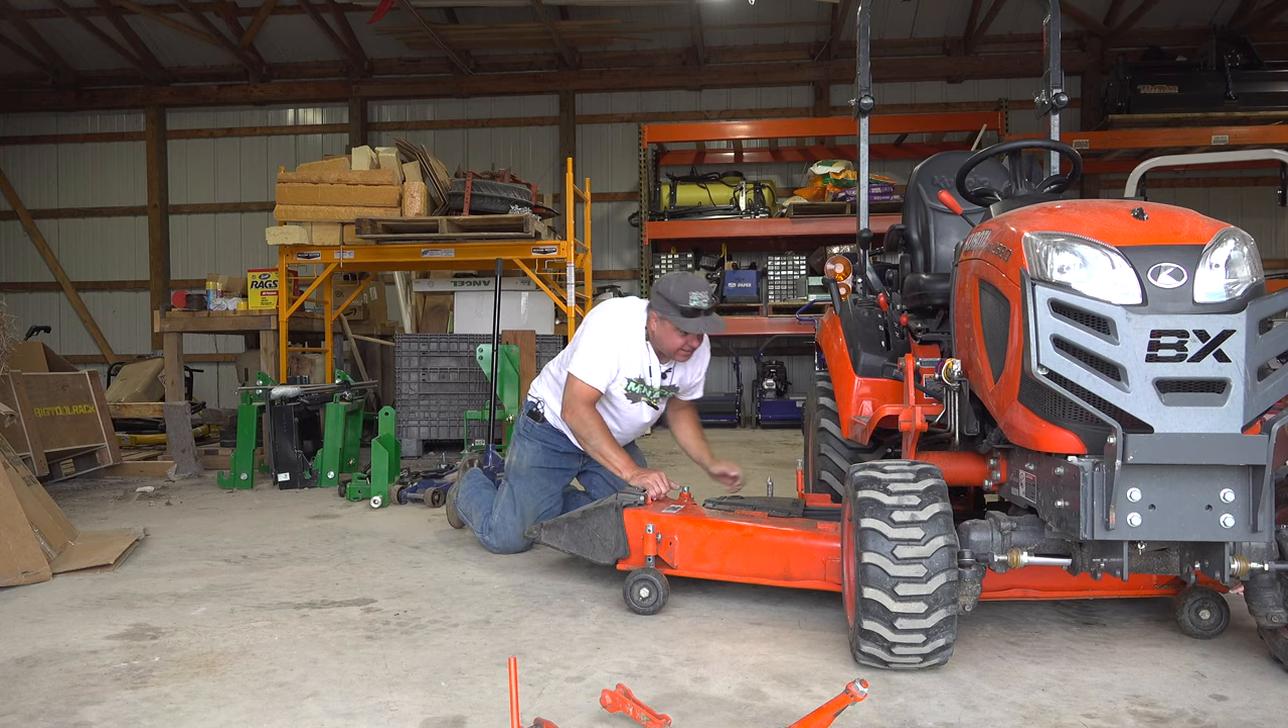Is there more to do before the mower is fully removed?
Yes.